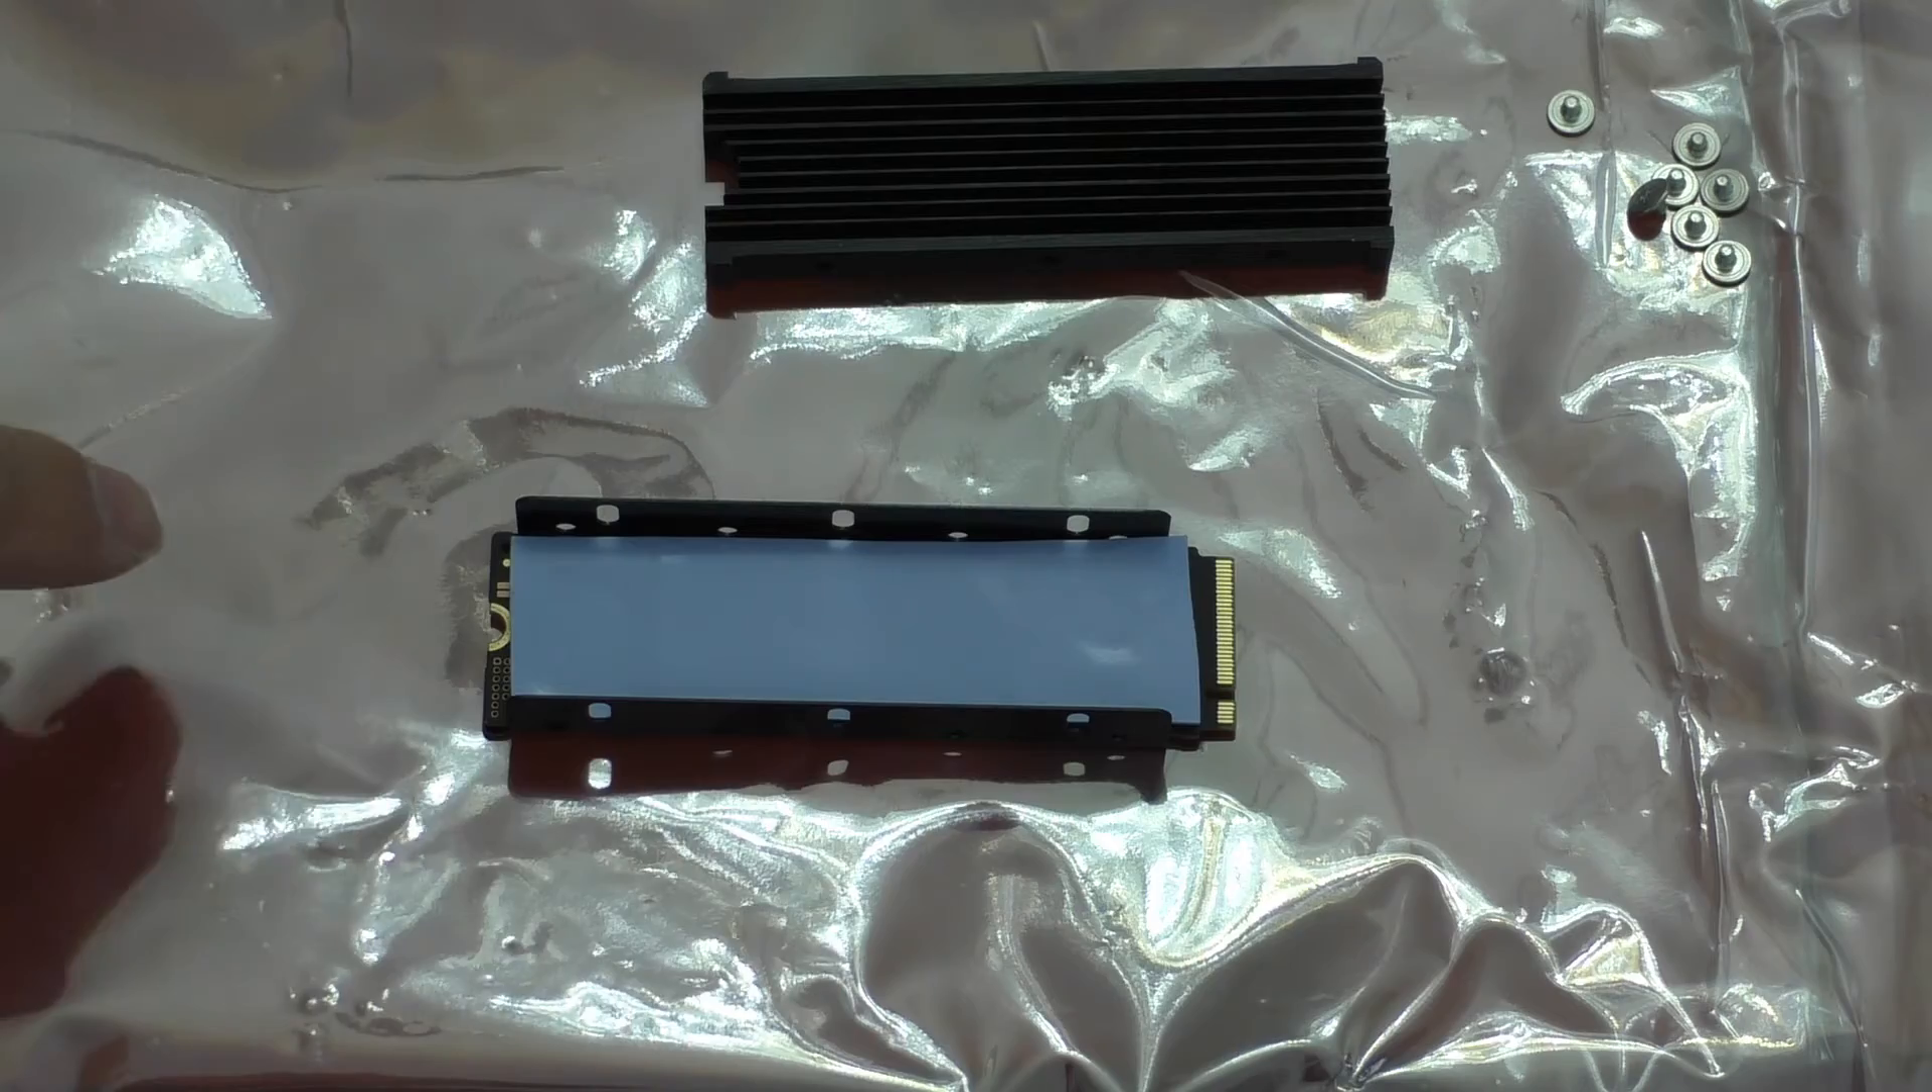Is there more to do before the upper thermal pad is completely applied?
No.